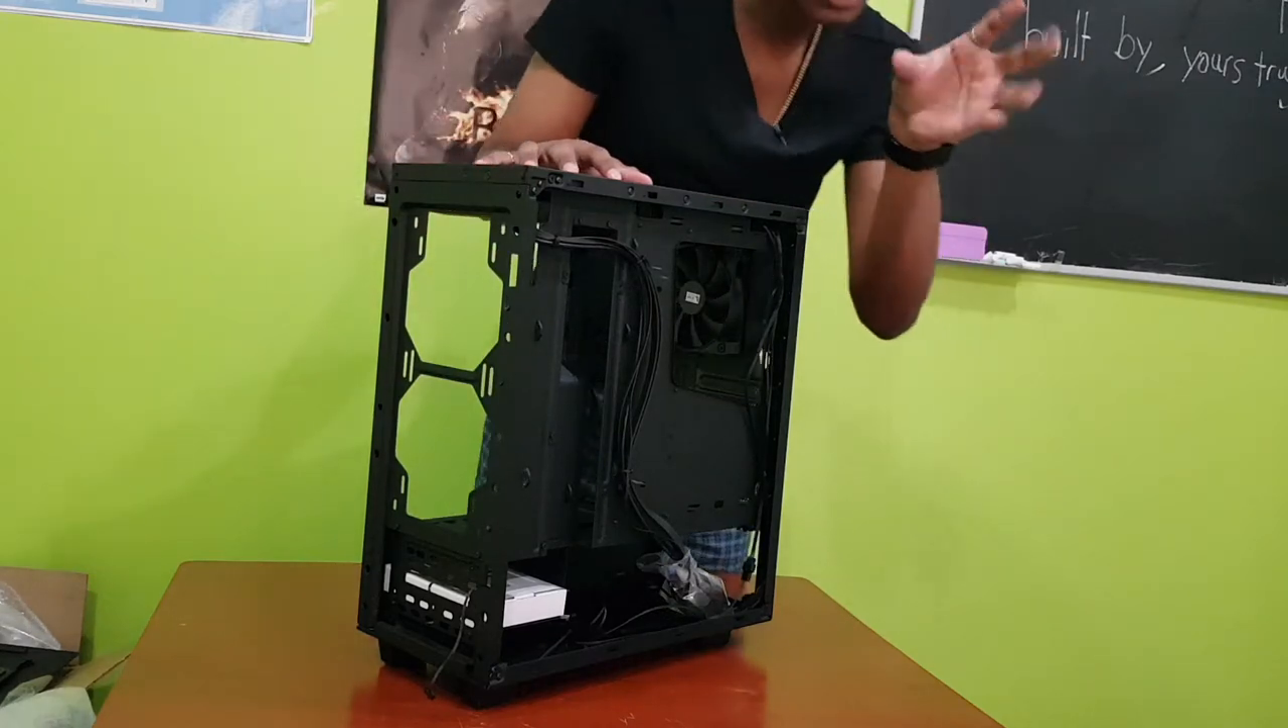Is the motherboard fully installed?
No.